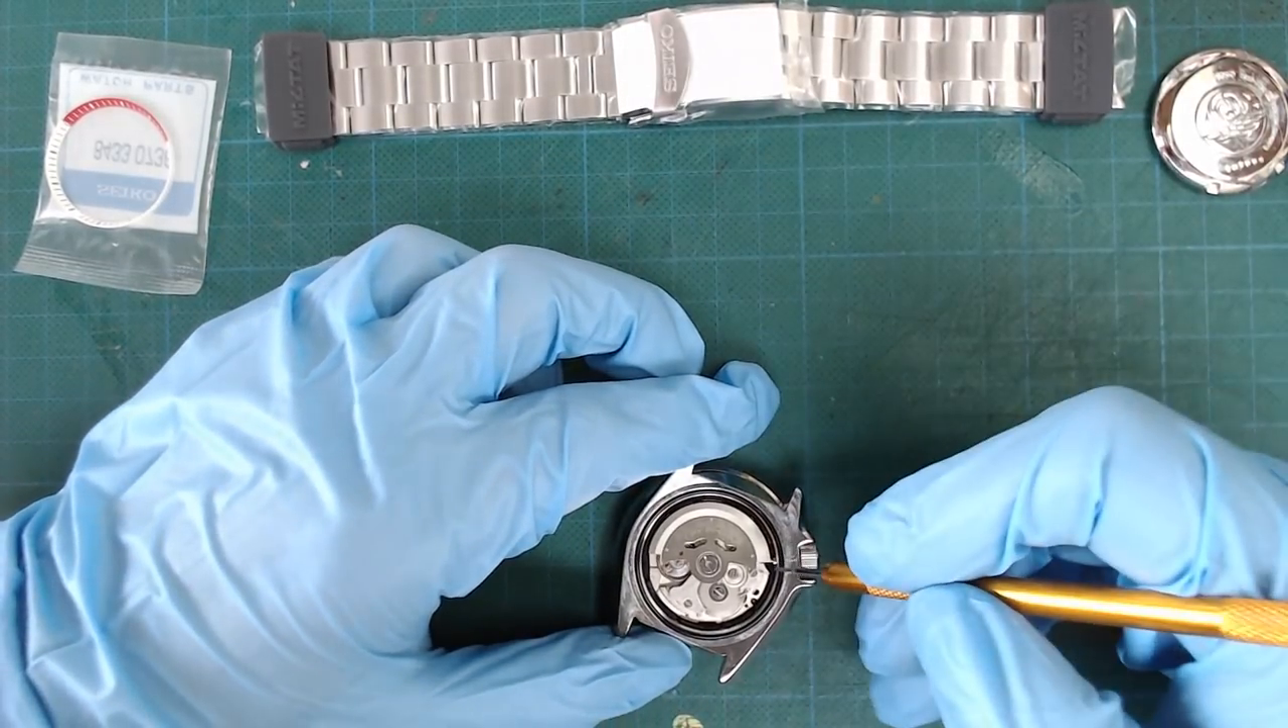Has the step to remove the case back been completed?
Yes.